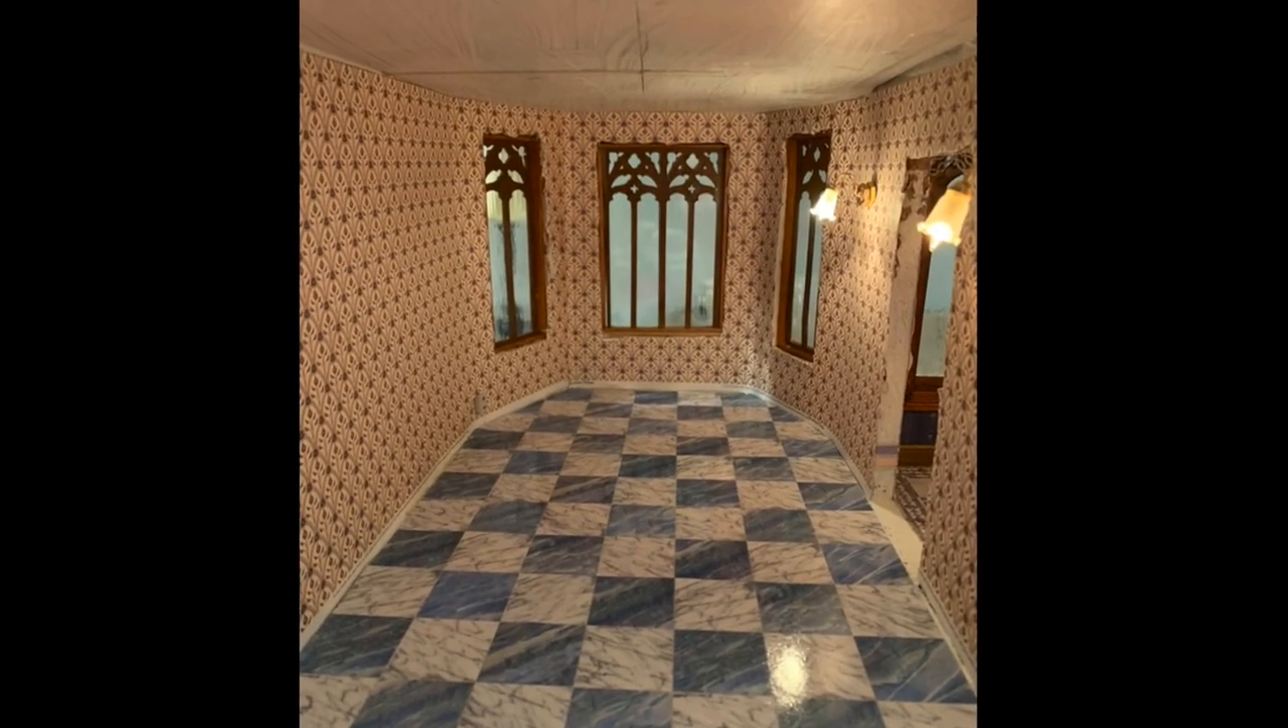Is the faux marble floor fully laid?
Yes.